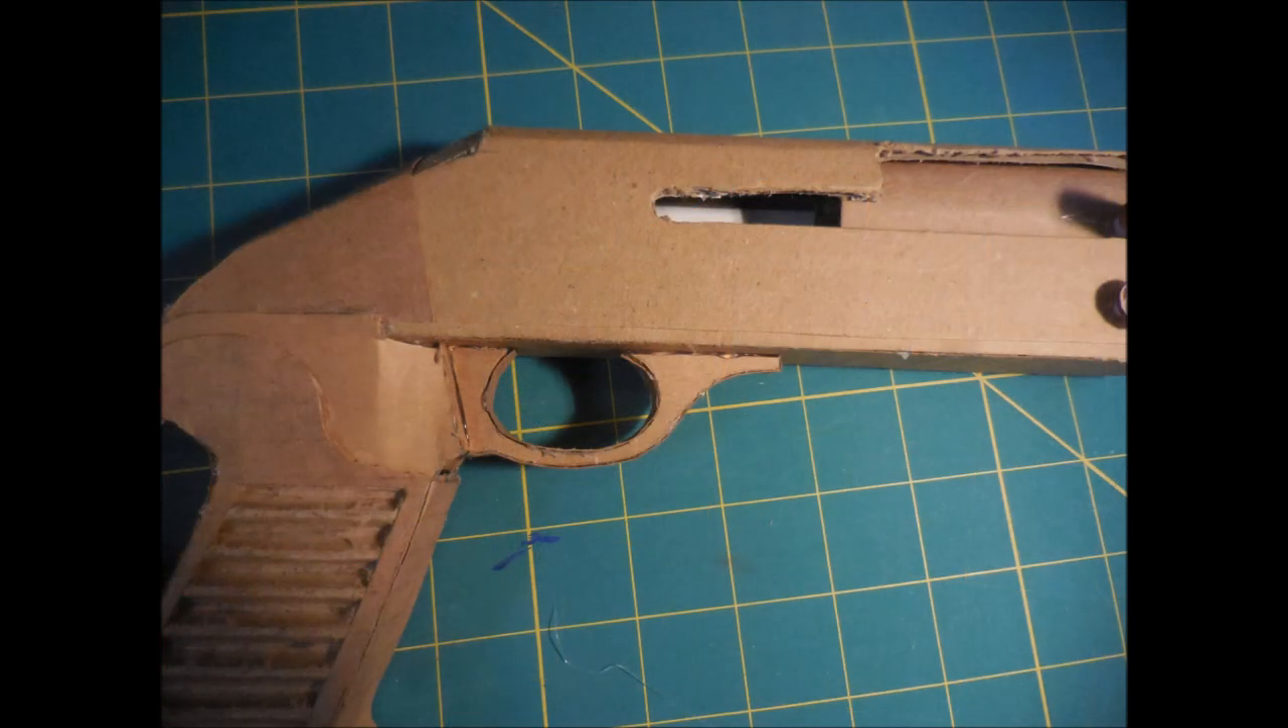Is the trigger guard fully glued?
Yes.